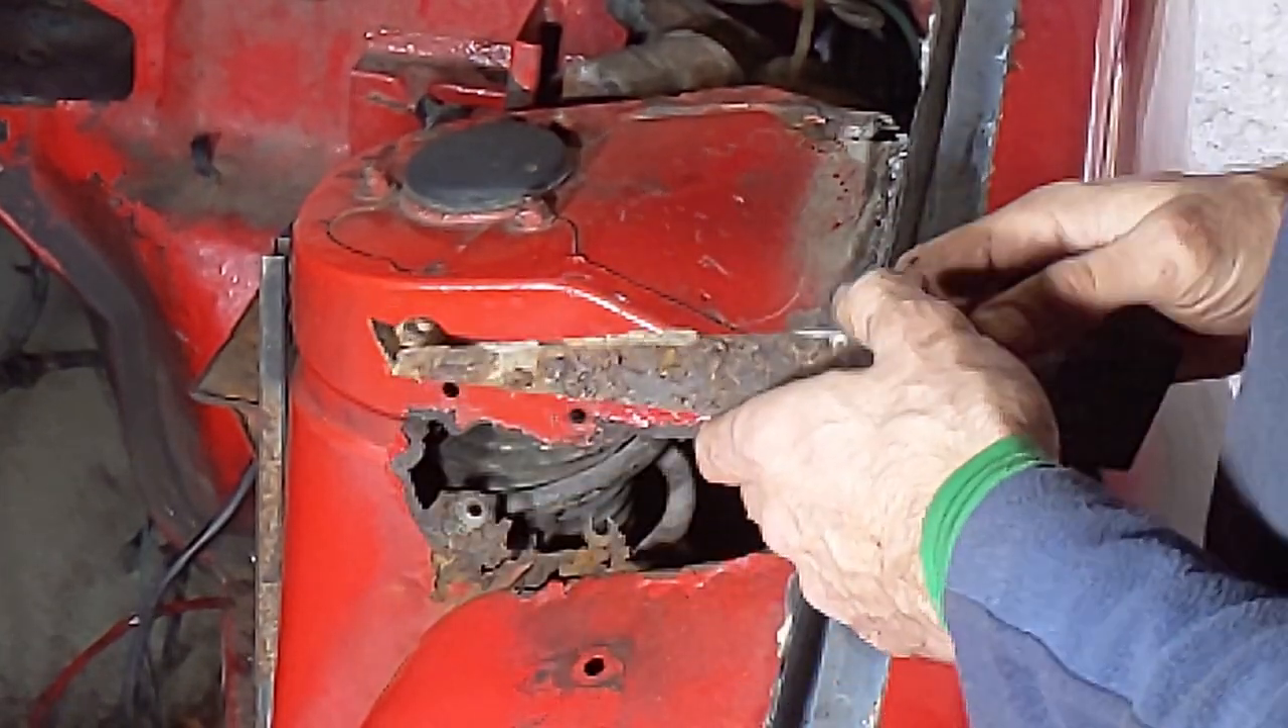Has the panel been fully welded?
No.